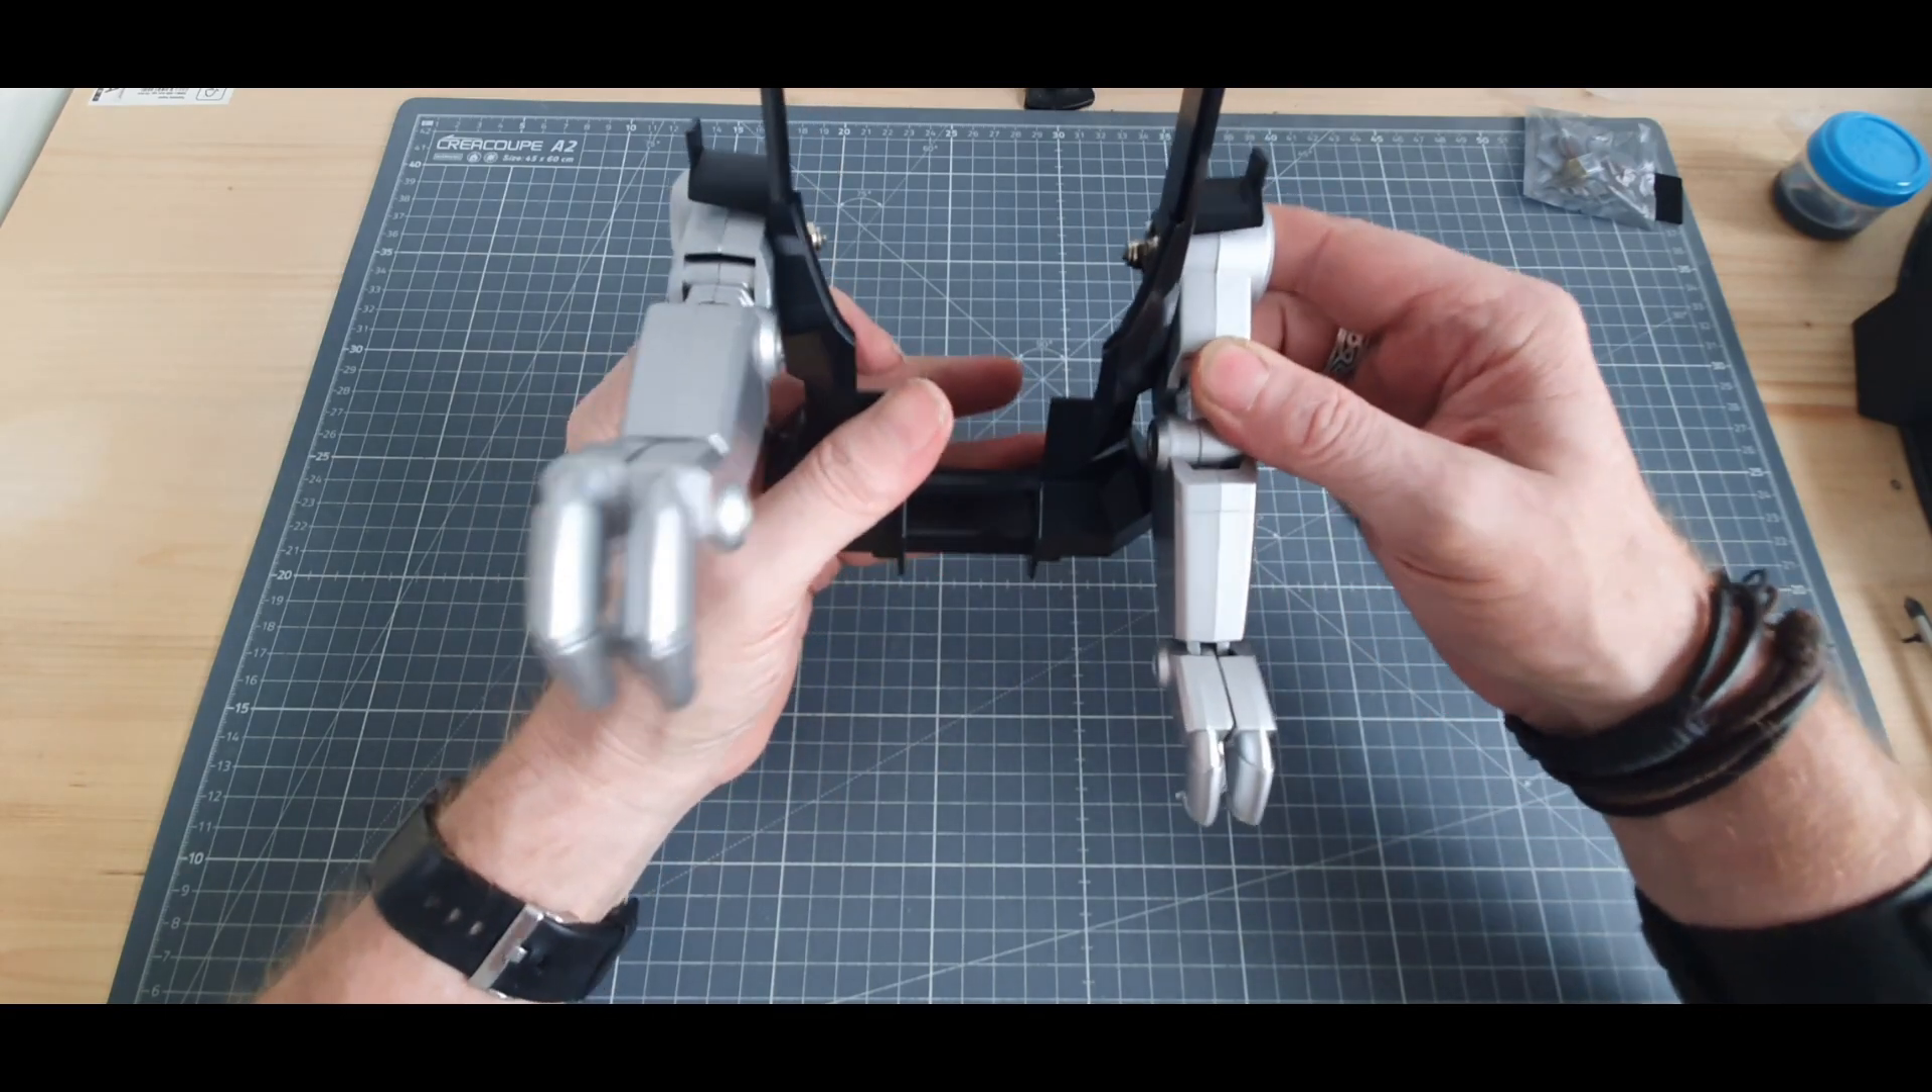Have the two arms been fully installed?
Yes.